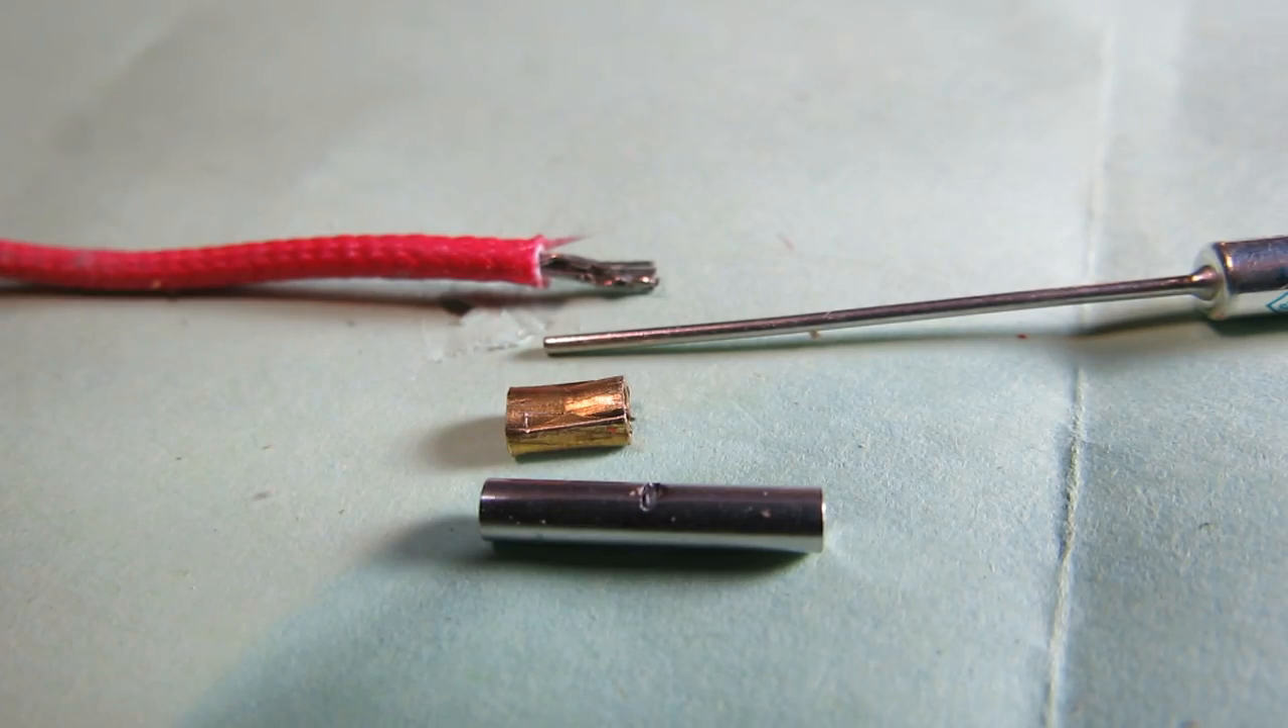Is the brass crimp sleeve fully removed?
Yes.